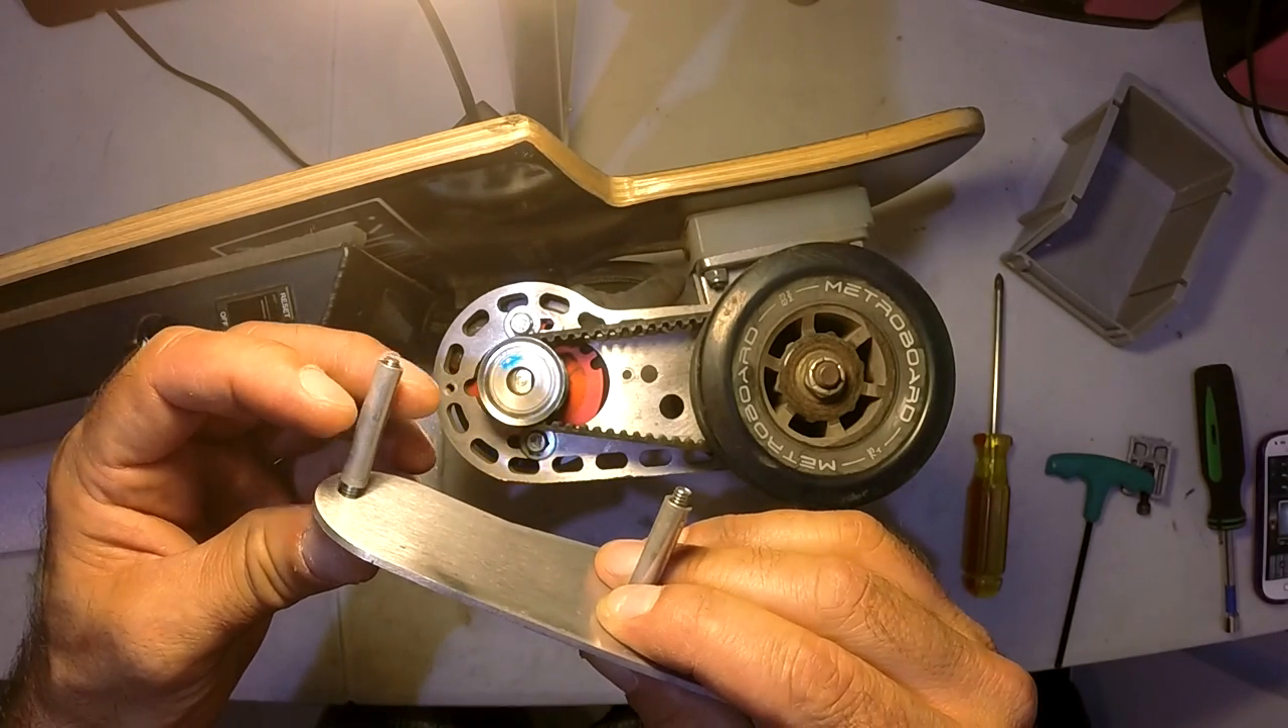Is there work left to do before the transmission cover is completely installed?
Yes.